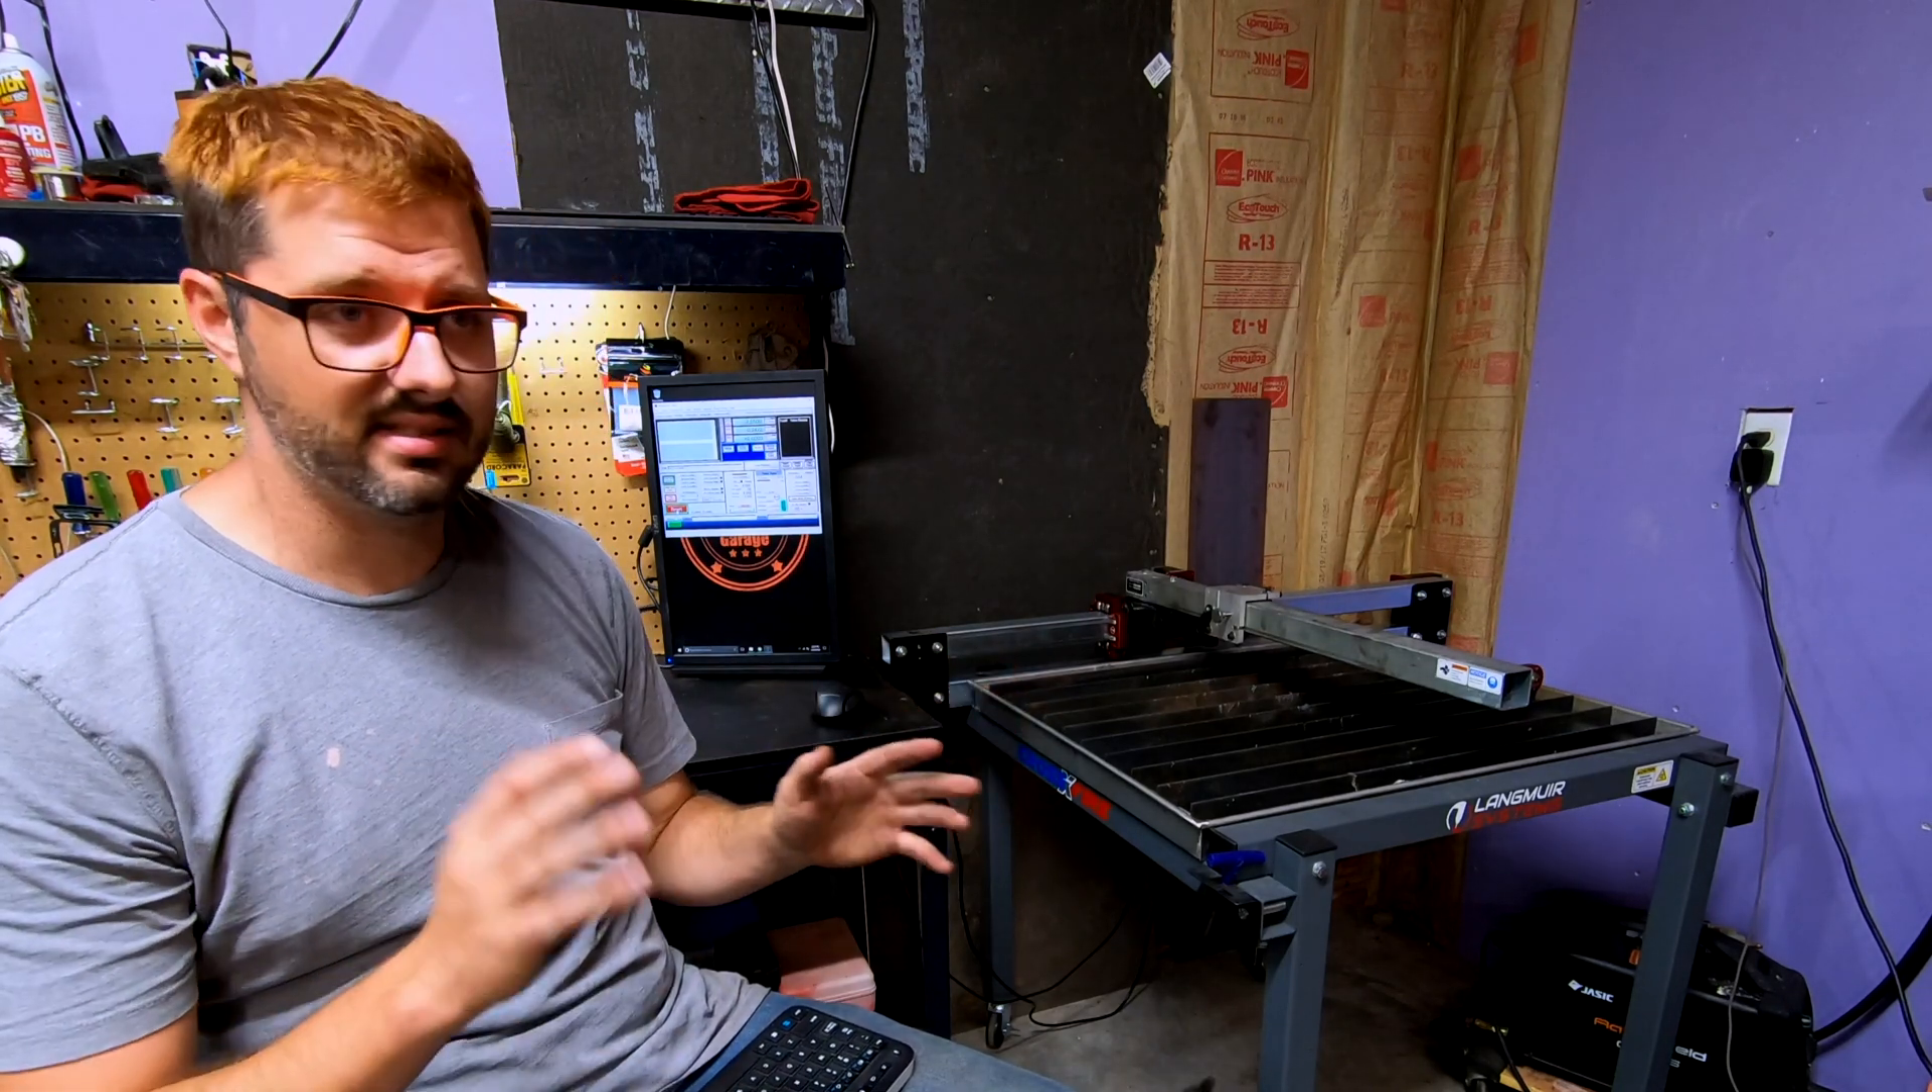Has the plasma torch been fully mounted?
No.